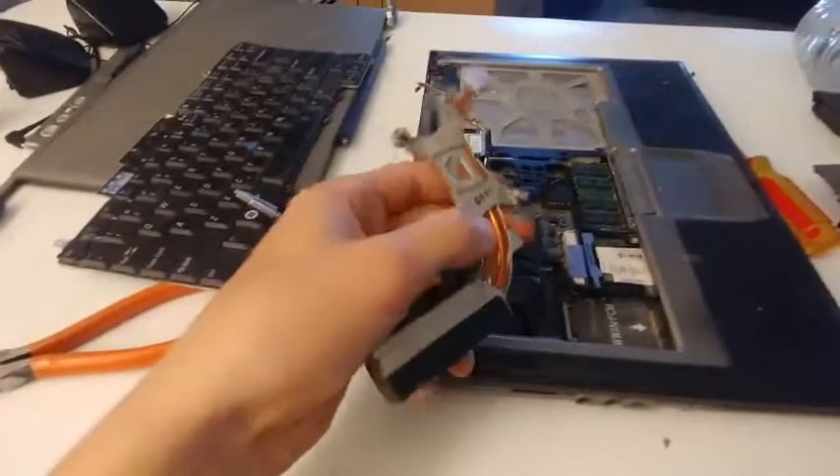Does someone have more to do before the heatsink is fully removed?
No.